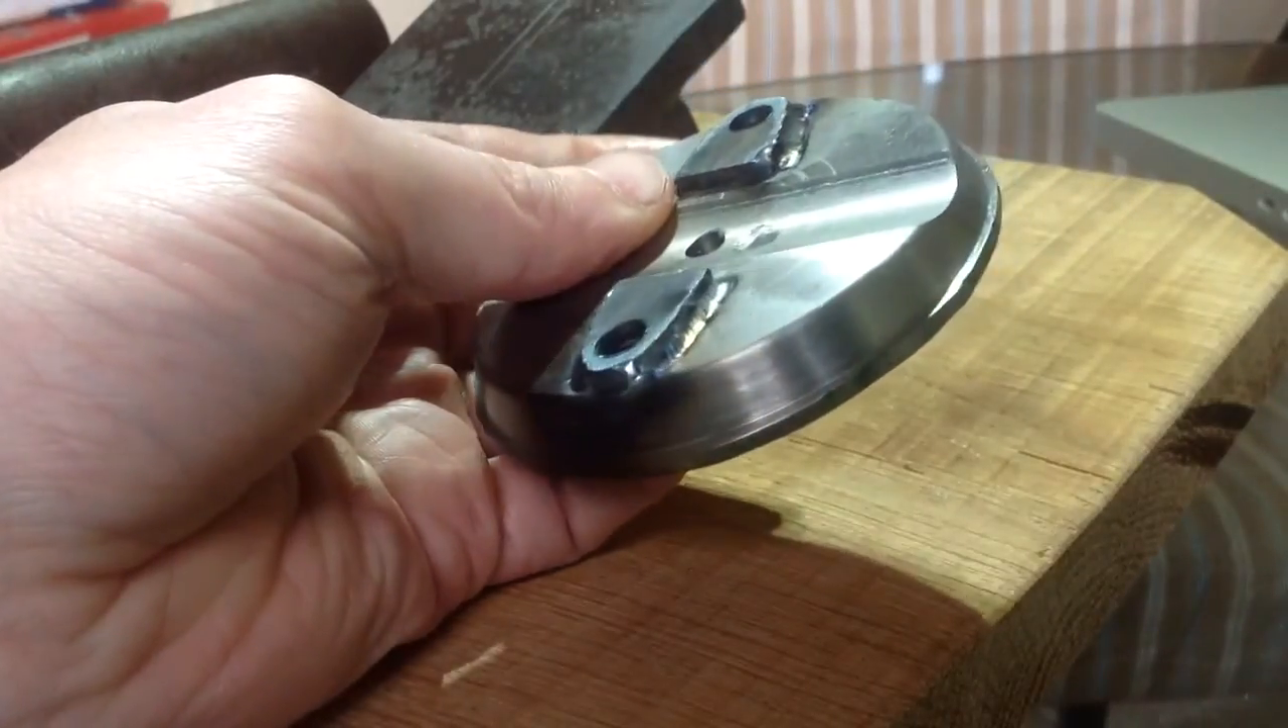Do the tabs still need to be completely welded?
No.